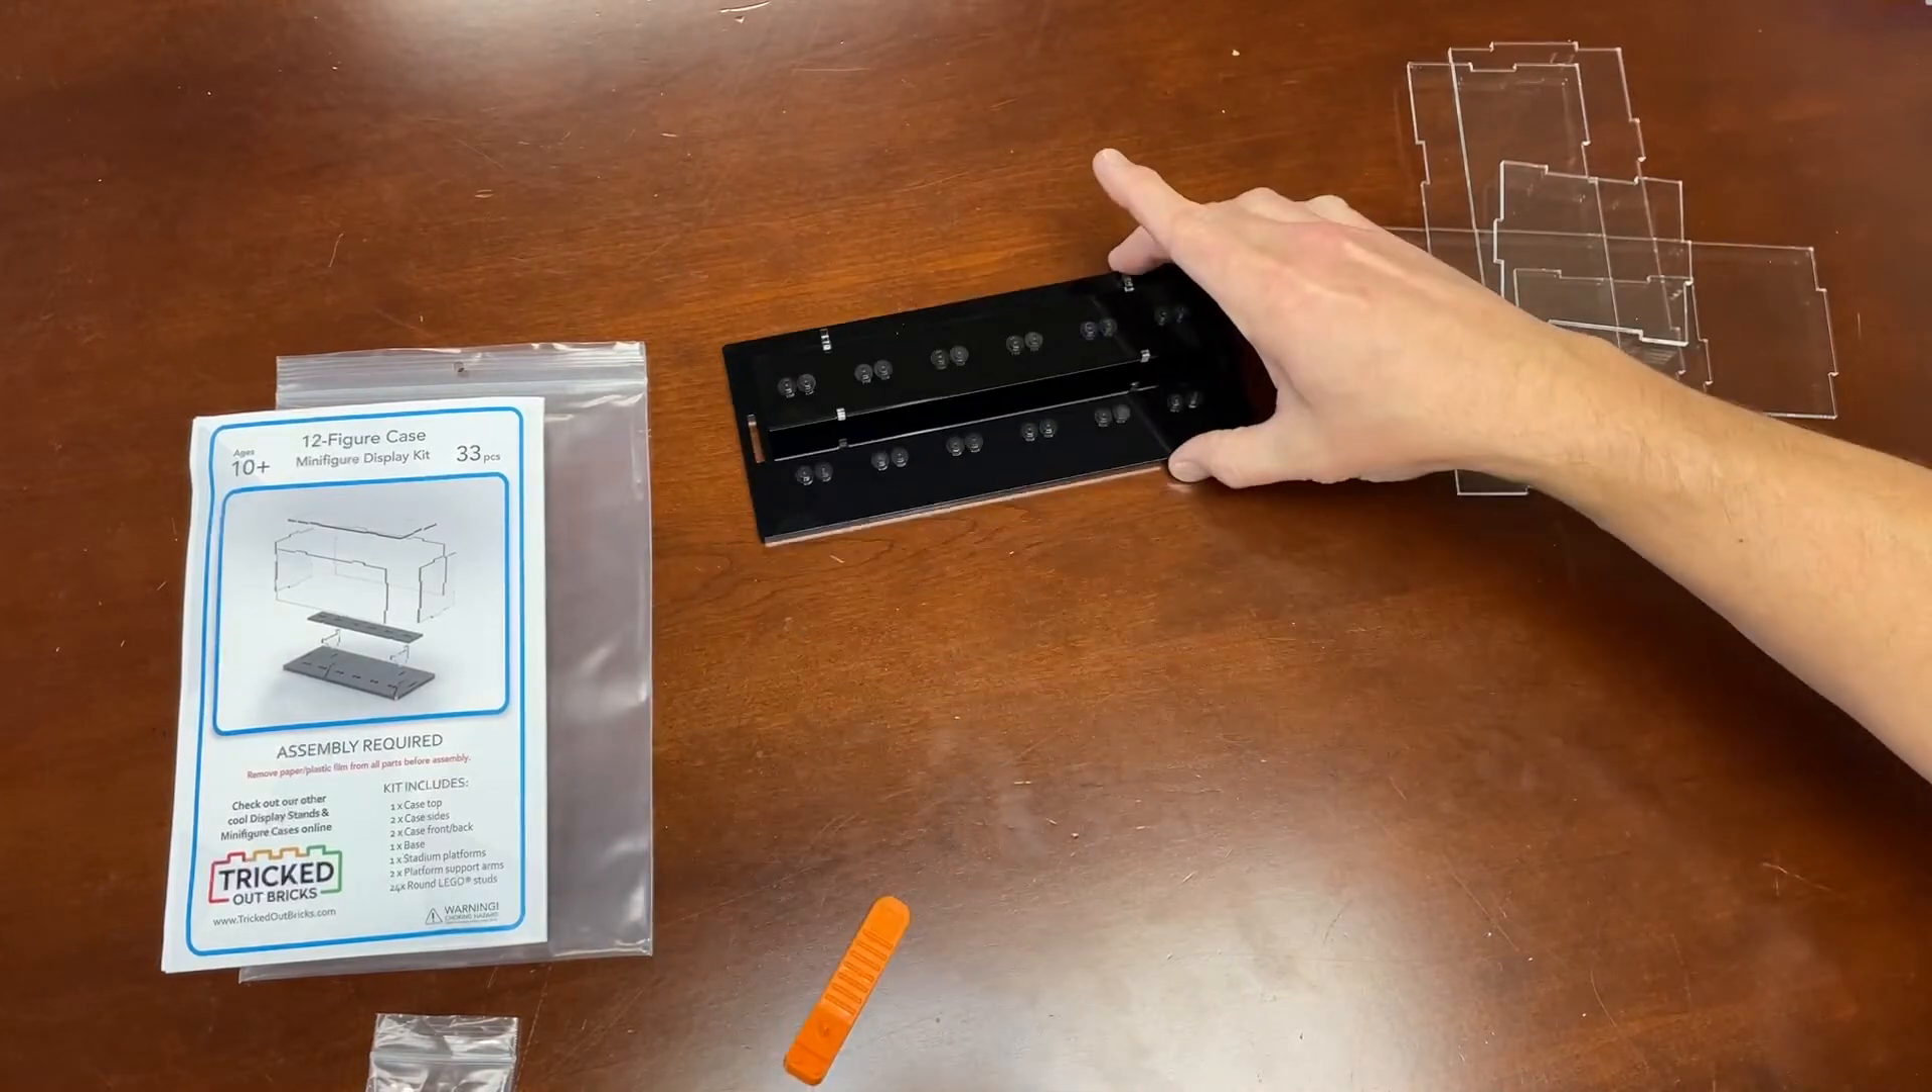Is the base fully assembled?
Yes.